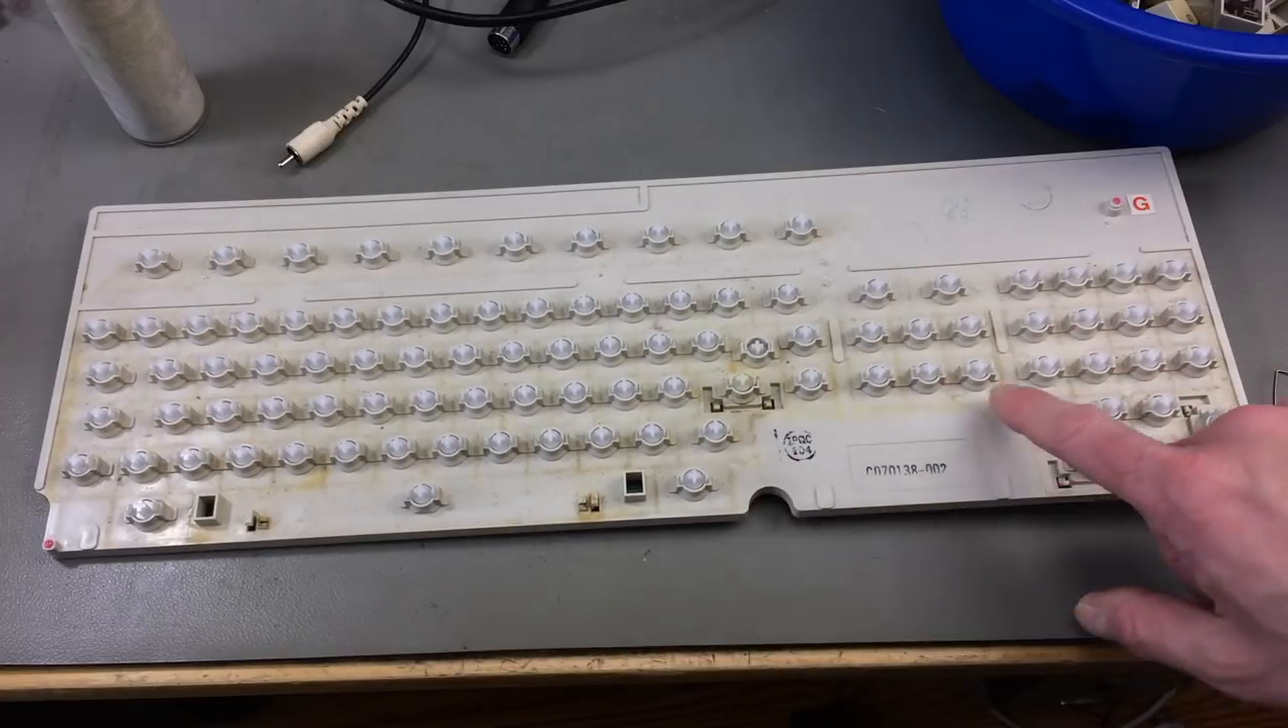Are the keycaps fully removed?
Yes.